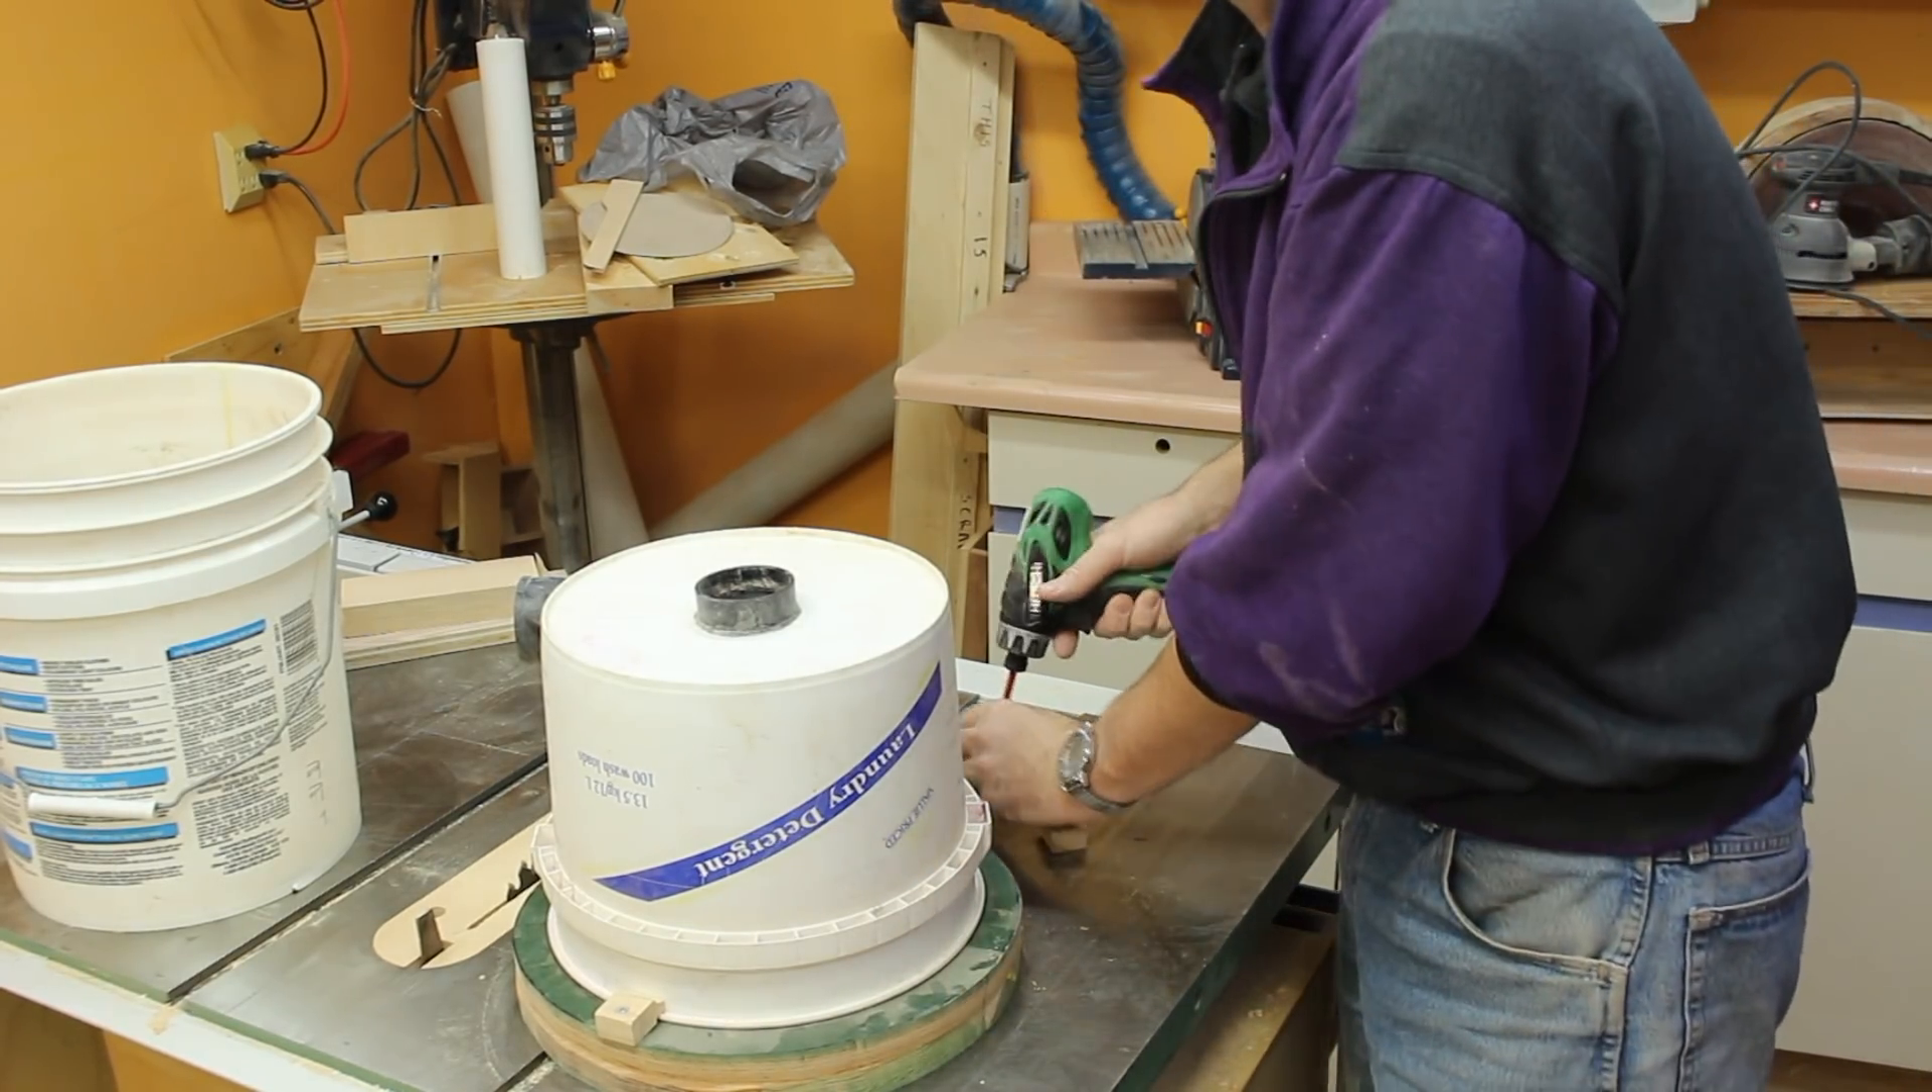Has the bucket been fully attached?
No.